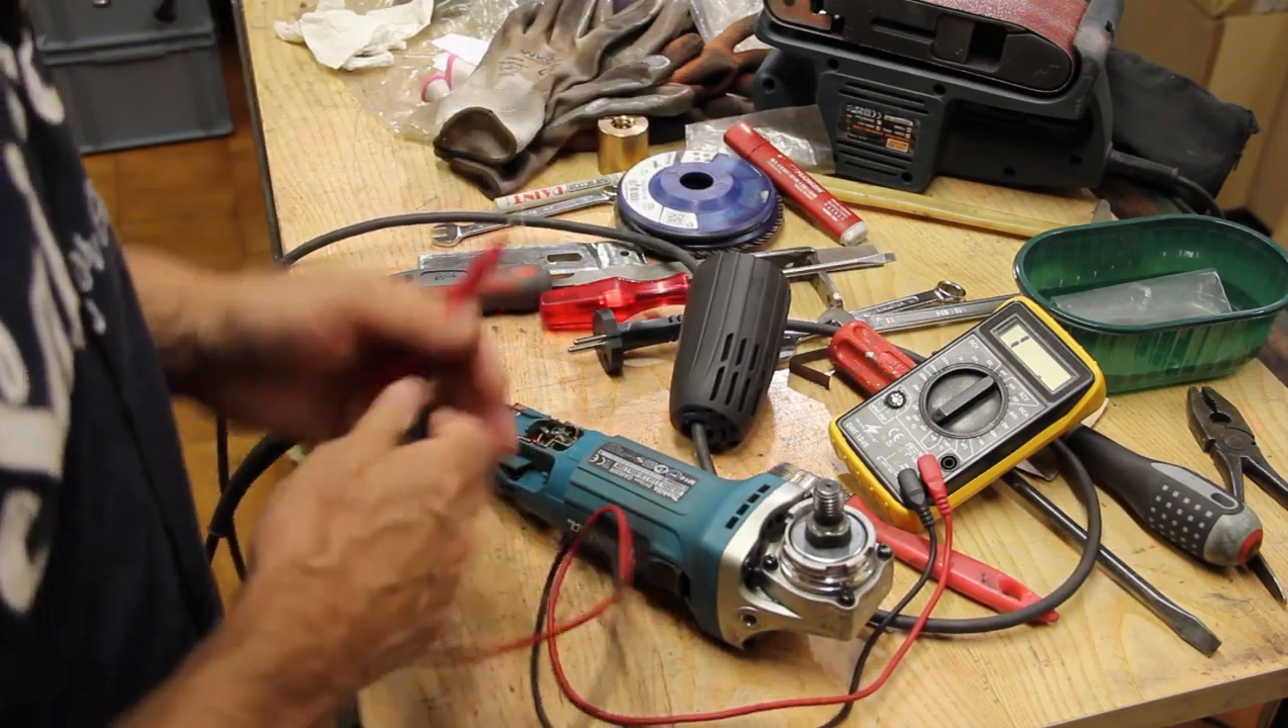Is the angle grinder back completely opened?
Yes.